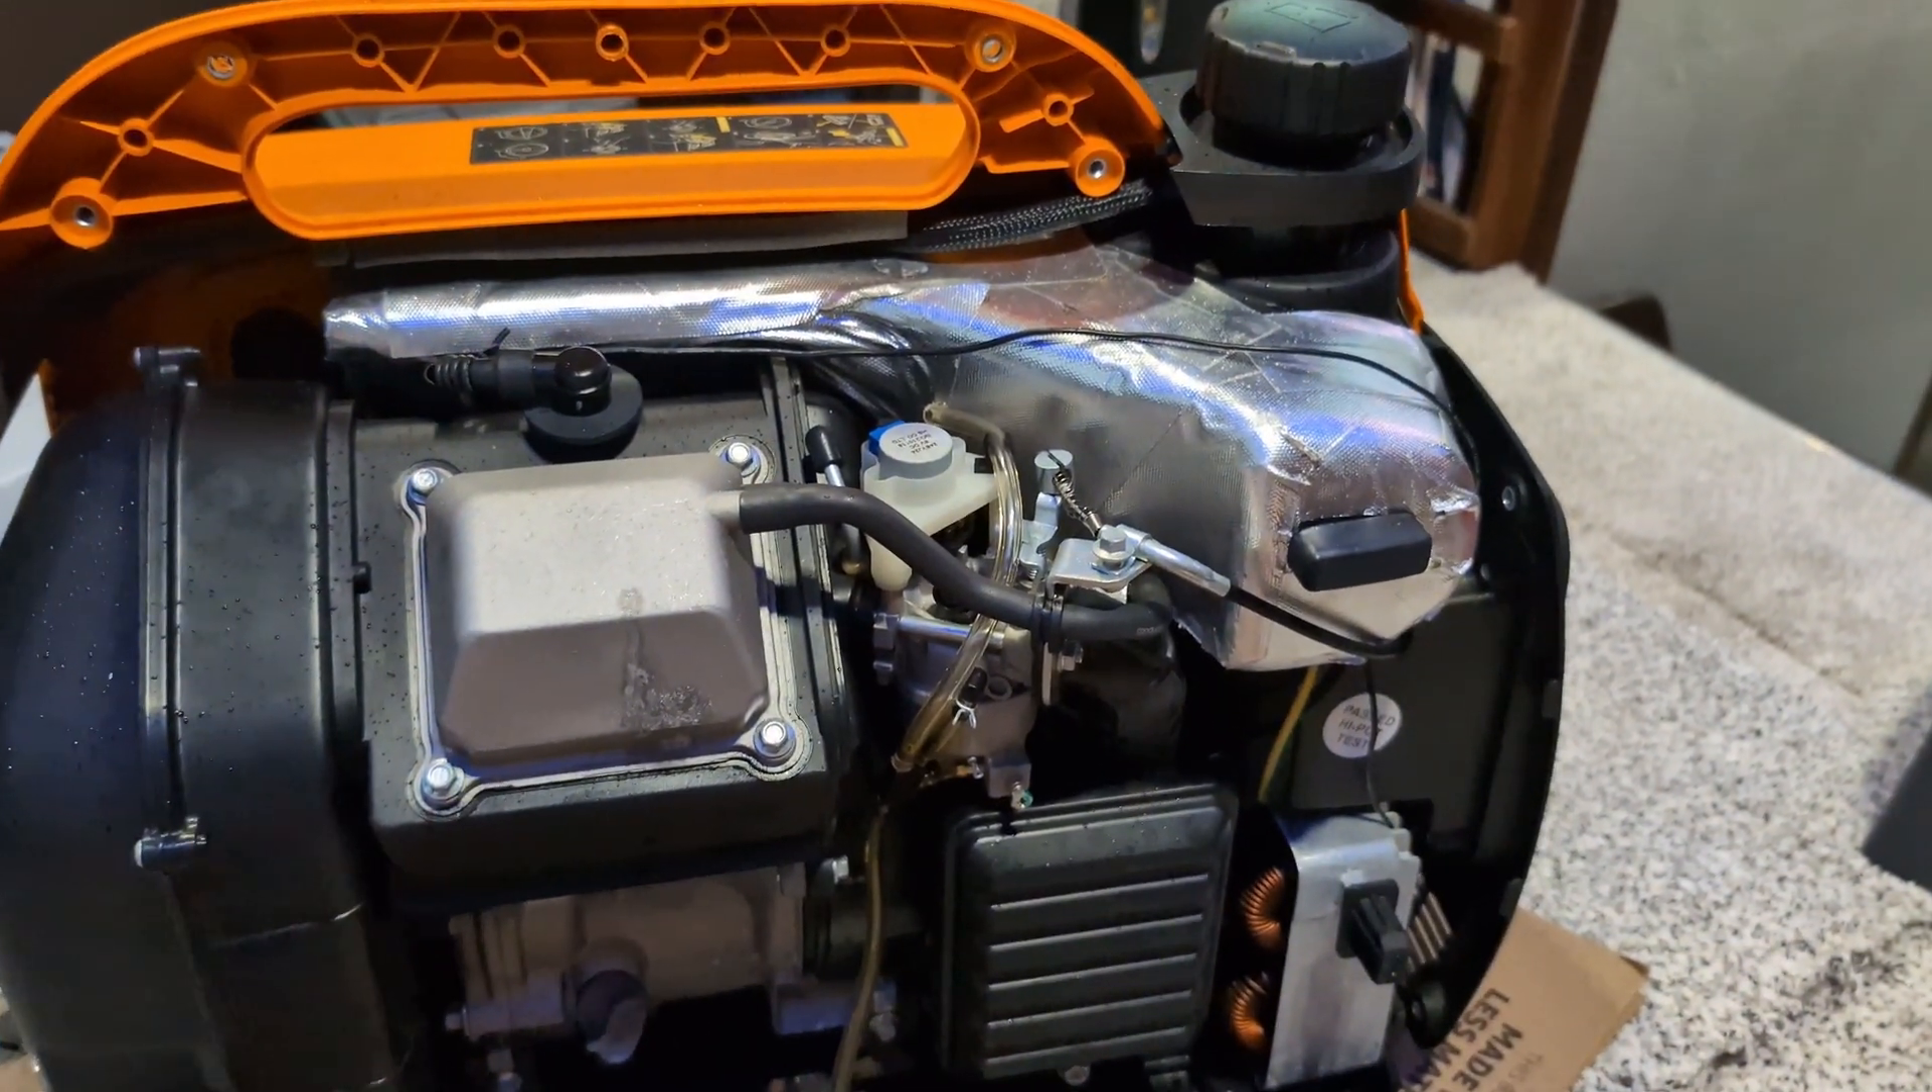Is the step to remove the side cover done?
Yes.